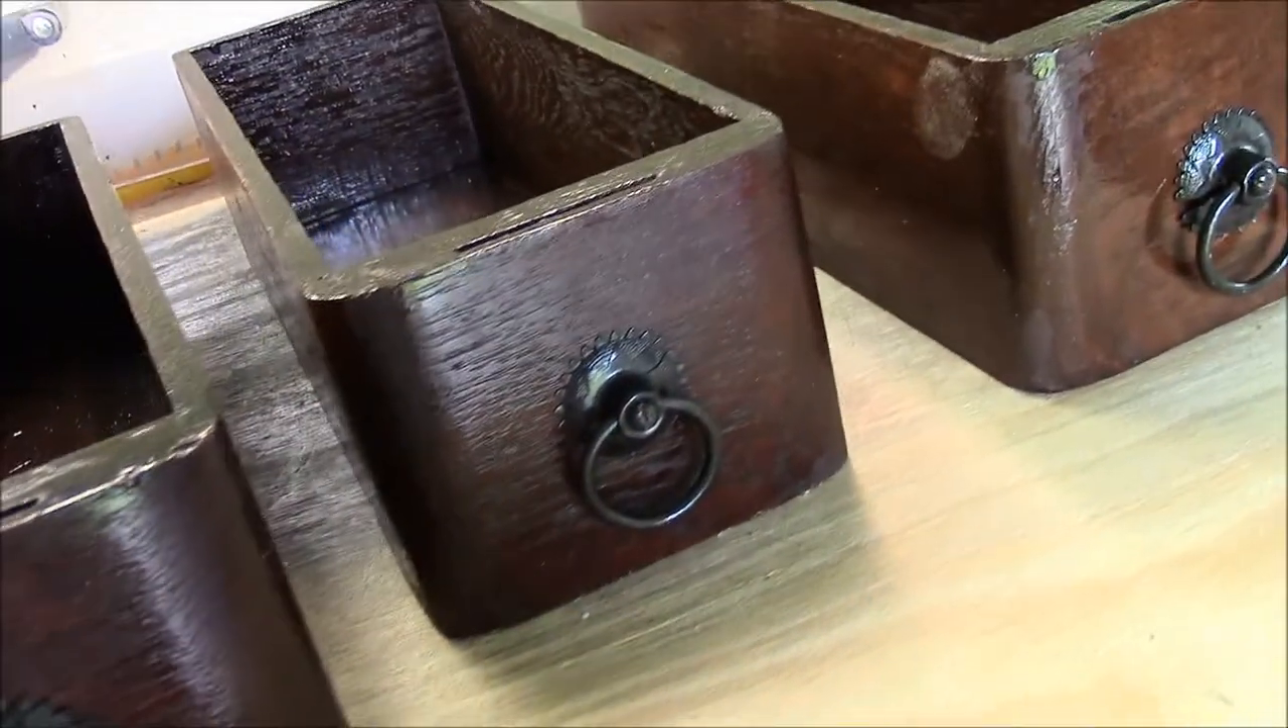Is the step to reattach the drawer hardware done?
Yes.